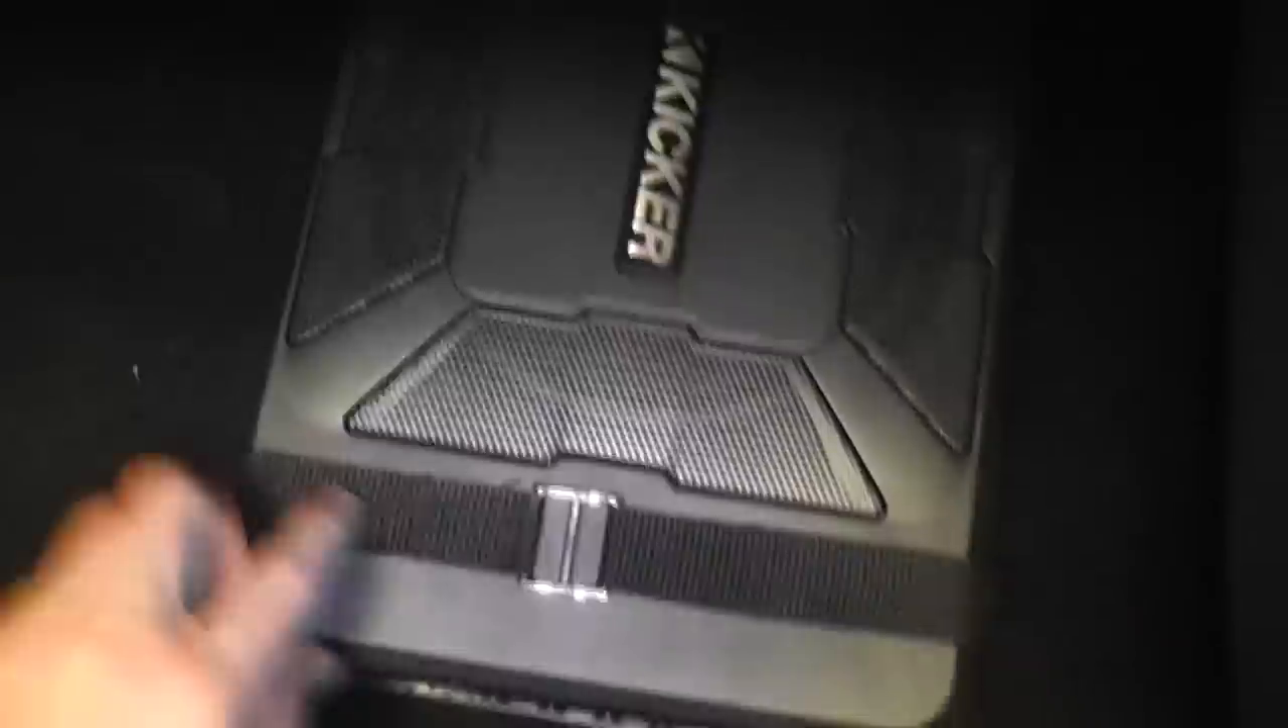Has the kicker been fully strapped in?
Yes.